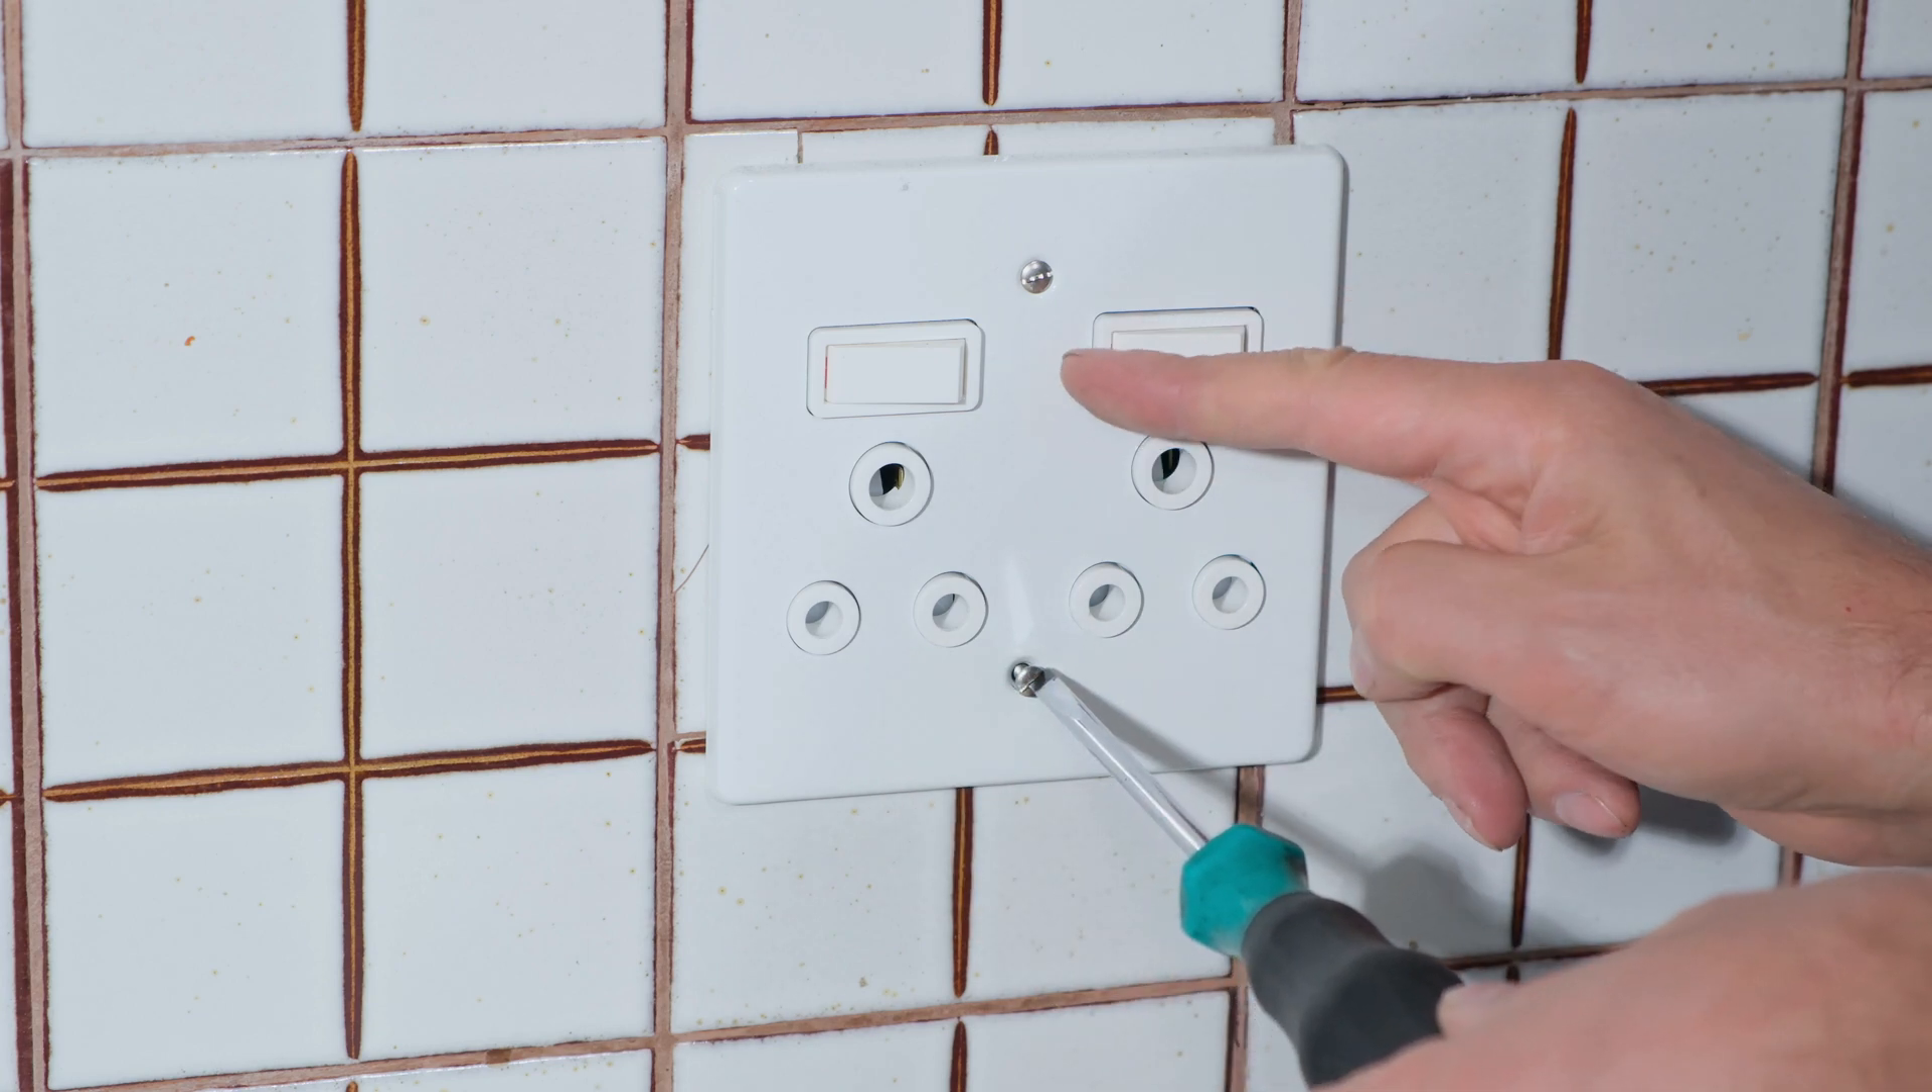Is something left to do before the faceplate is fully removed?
Yes.